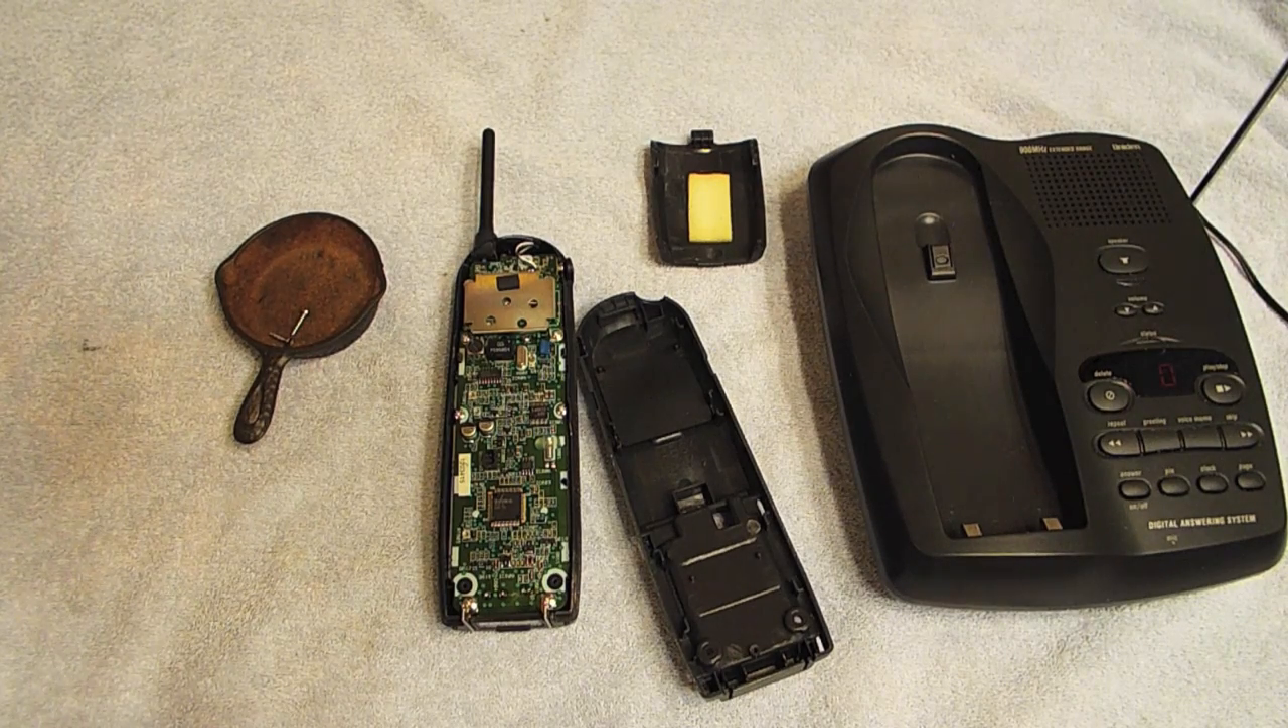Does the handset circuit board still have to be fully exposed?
No.